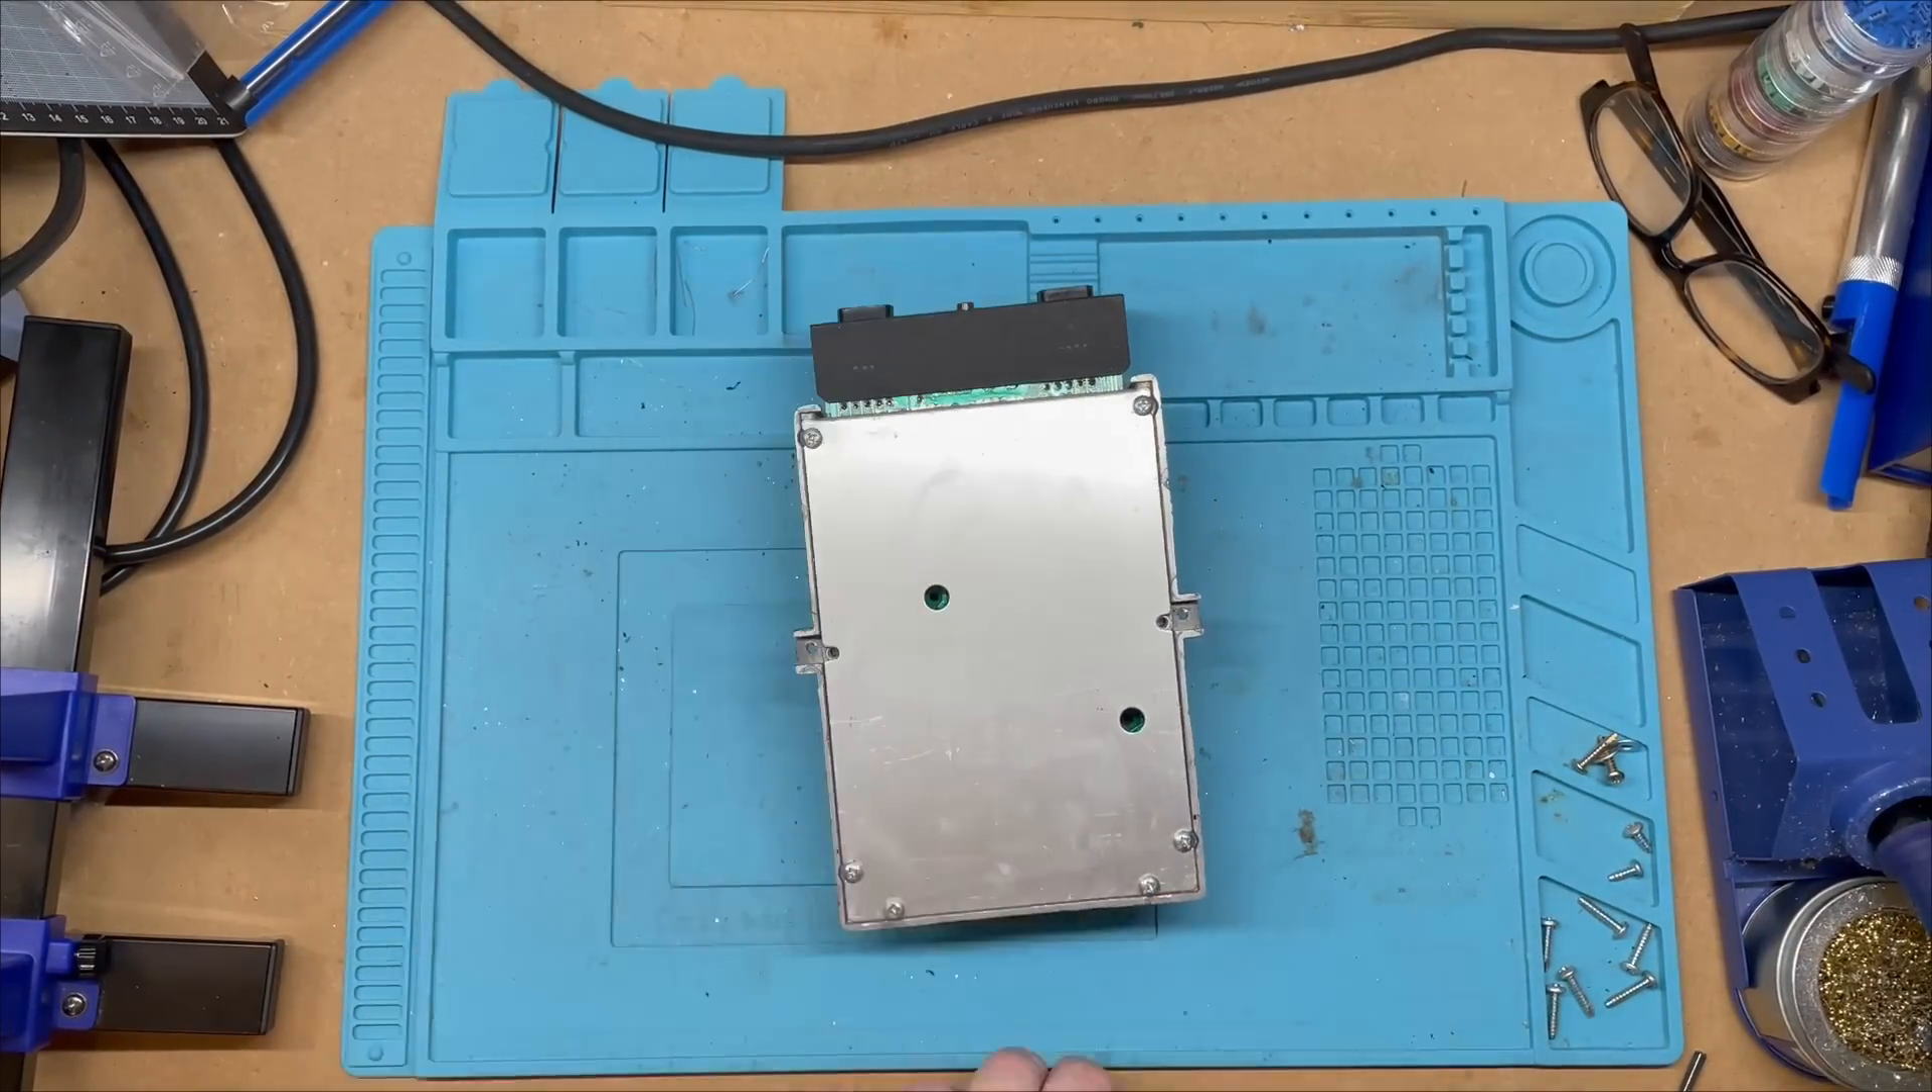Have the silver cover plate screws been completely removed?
No.